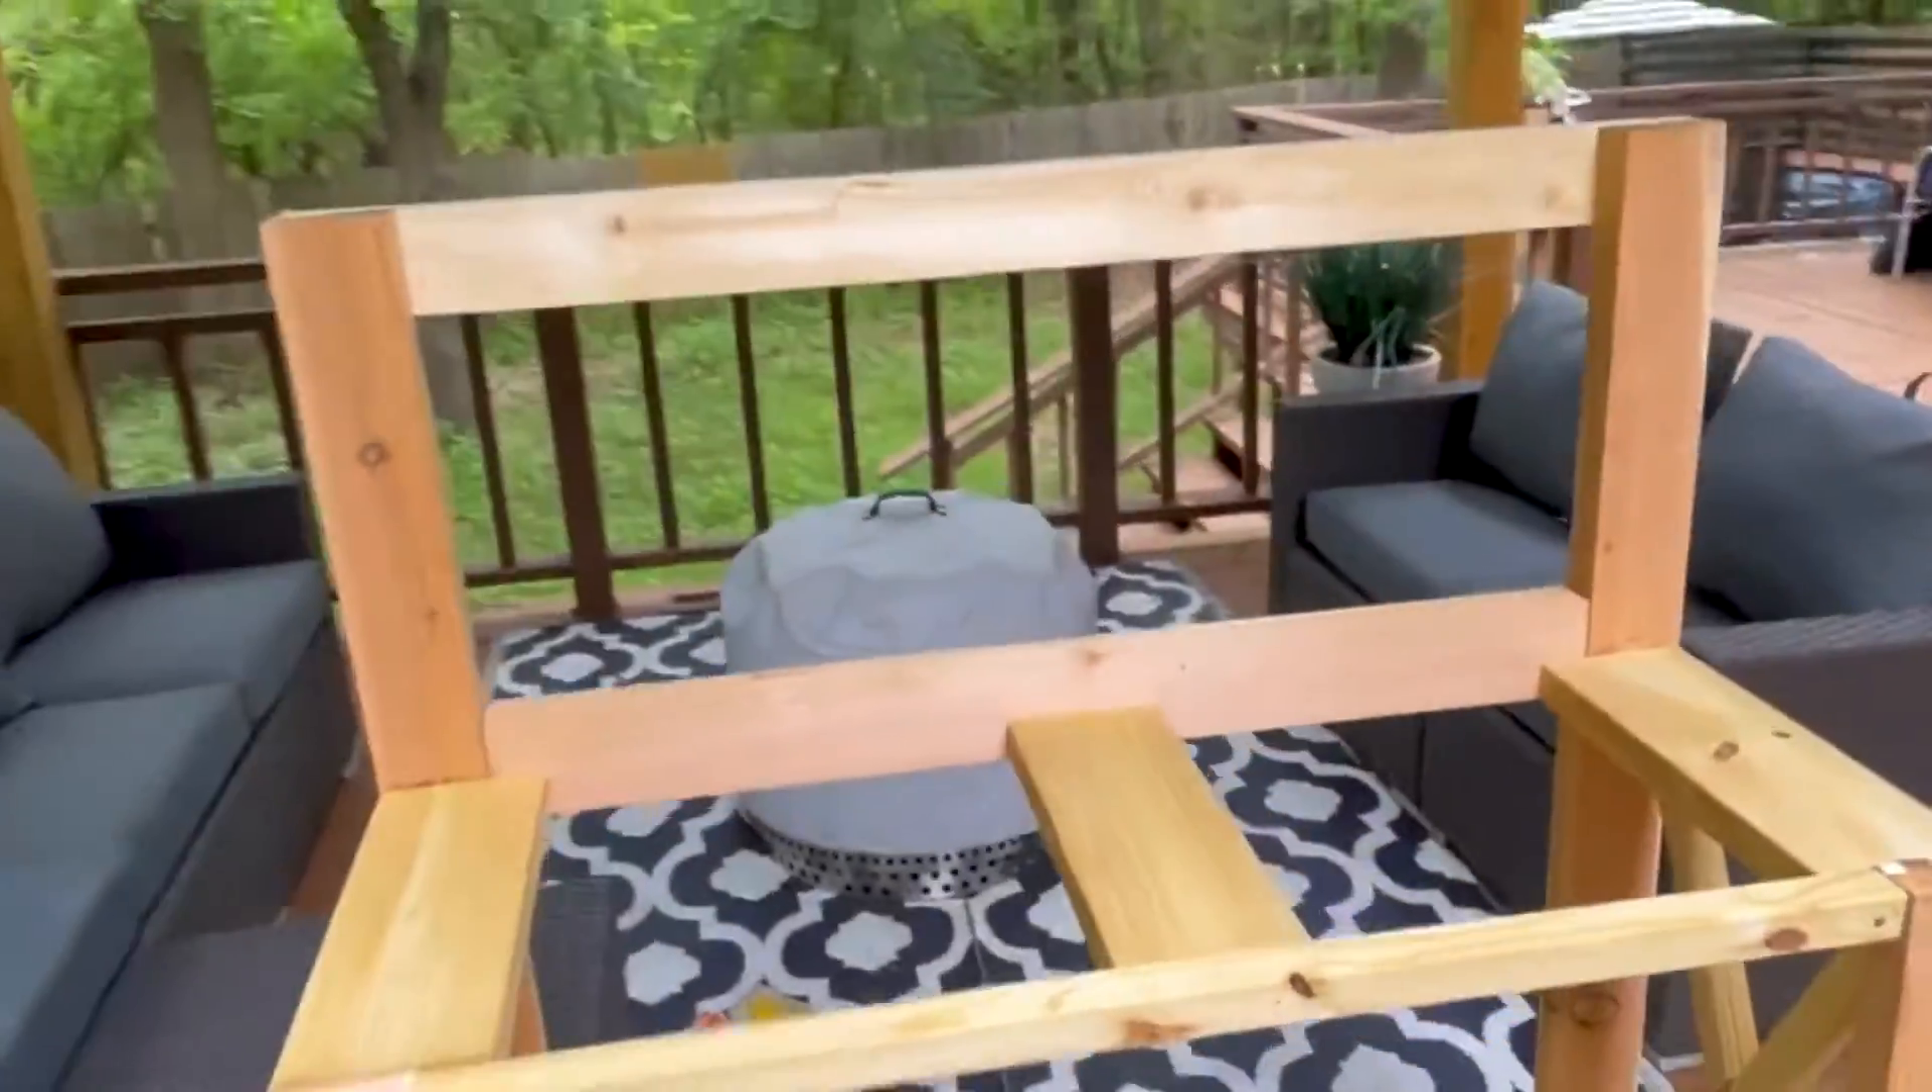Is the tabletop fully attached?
No.